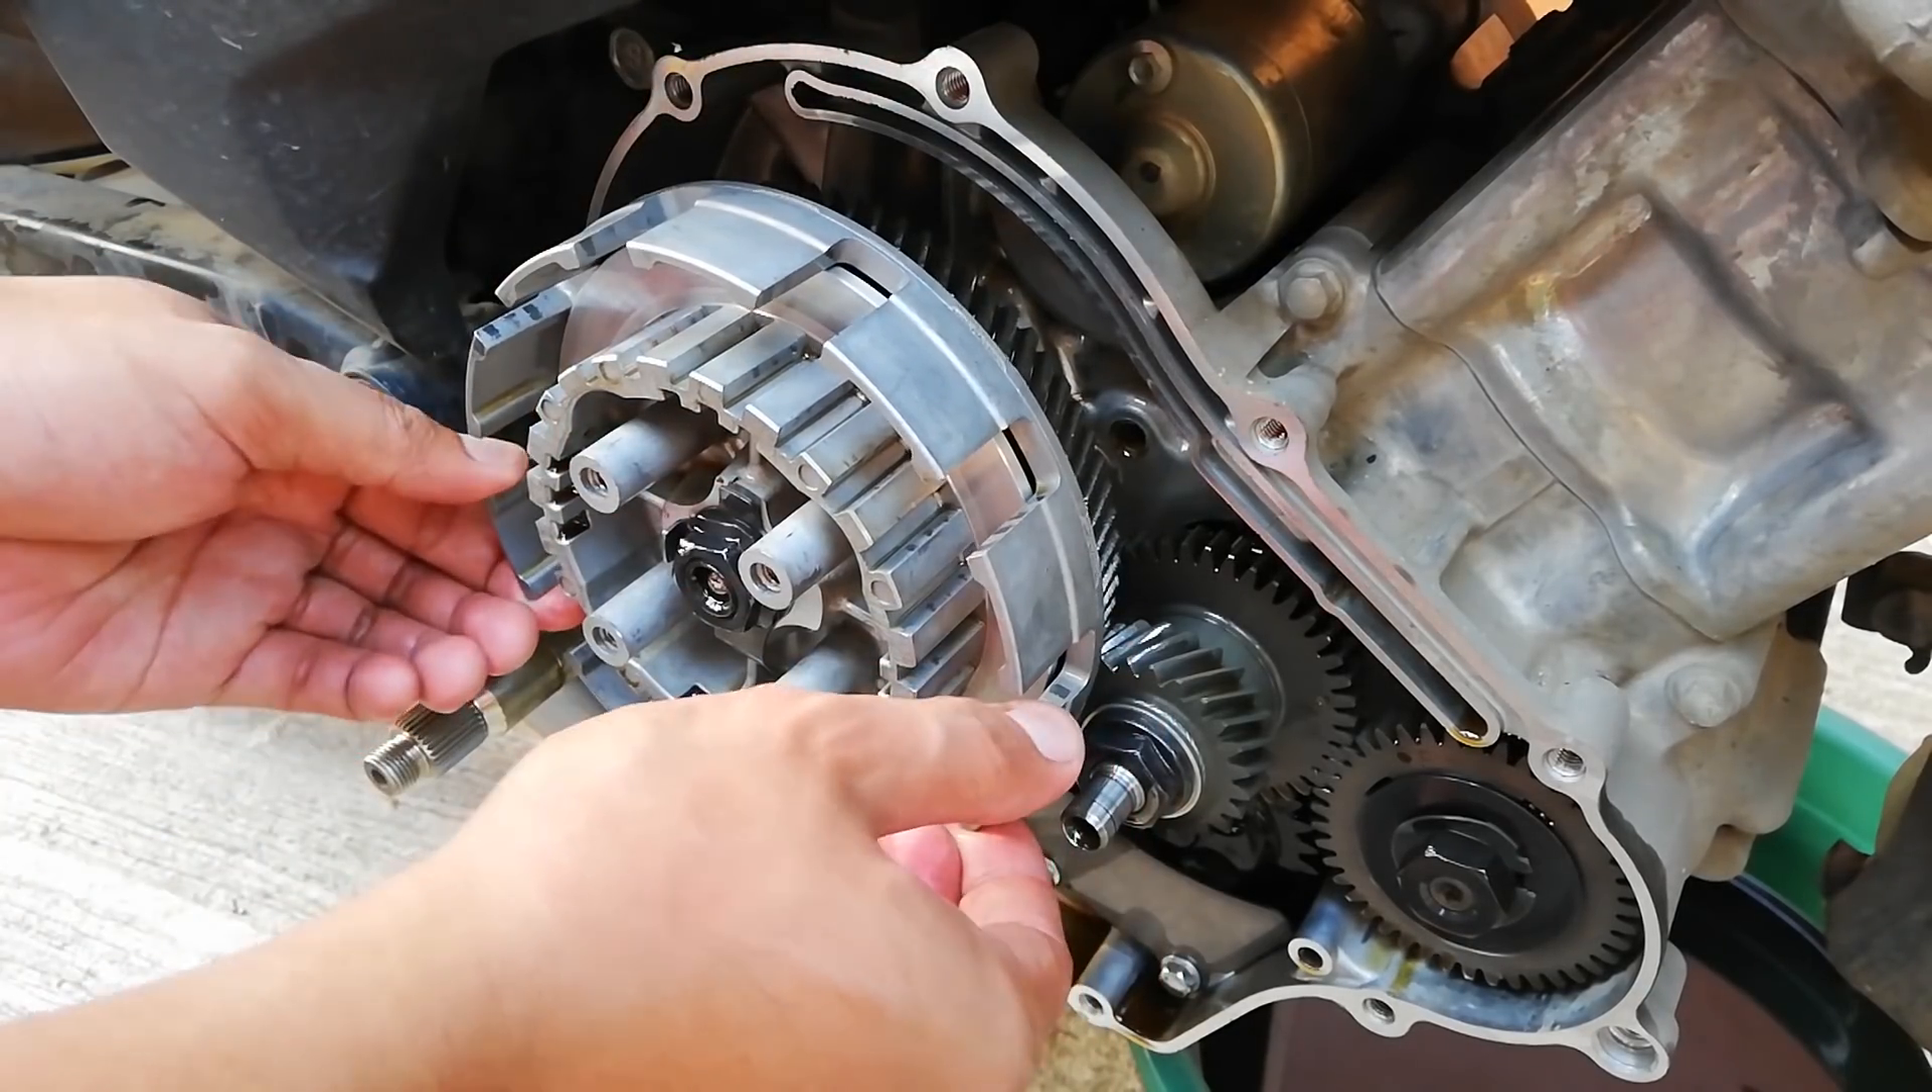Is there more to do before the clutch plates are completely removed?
No.